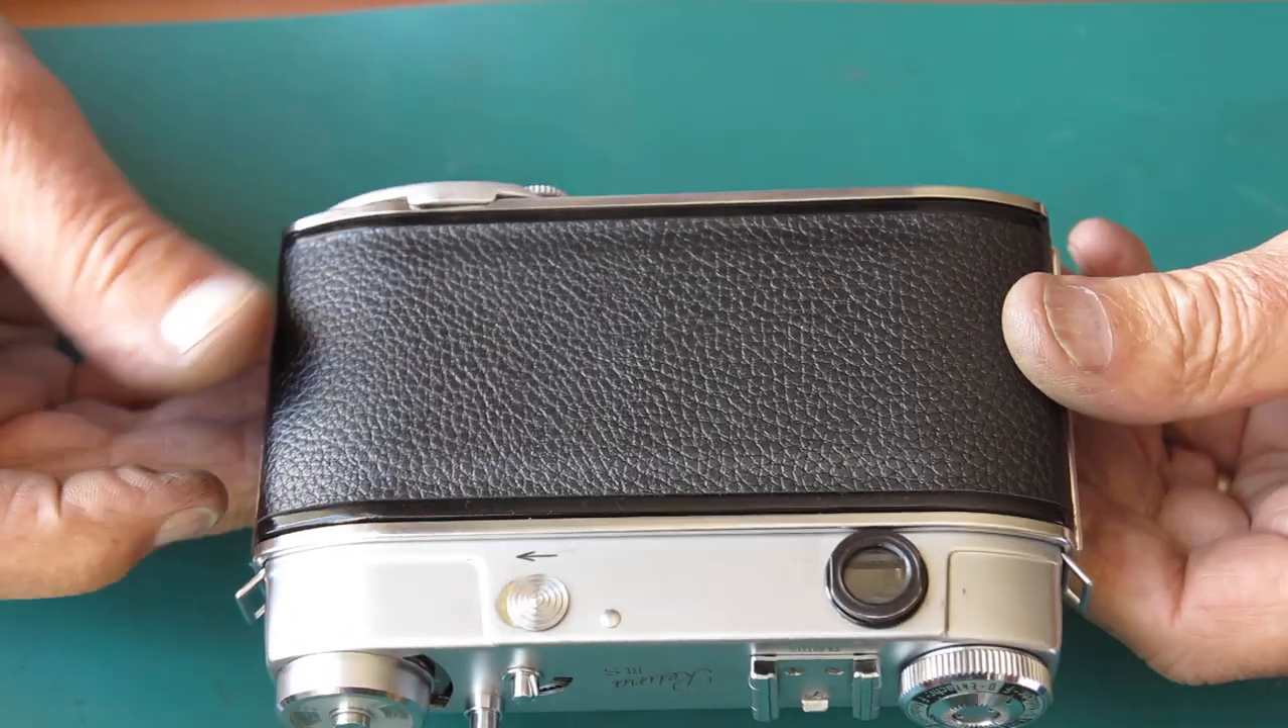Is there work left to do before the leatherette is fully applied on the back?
No.